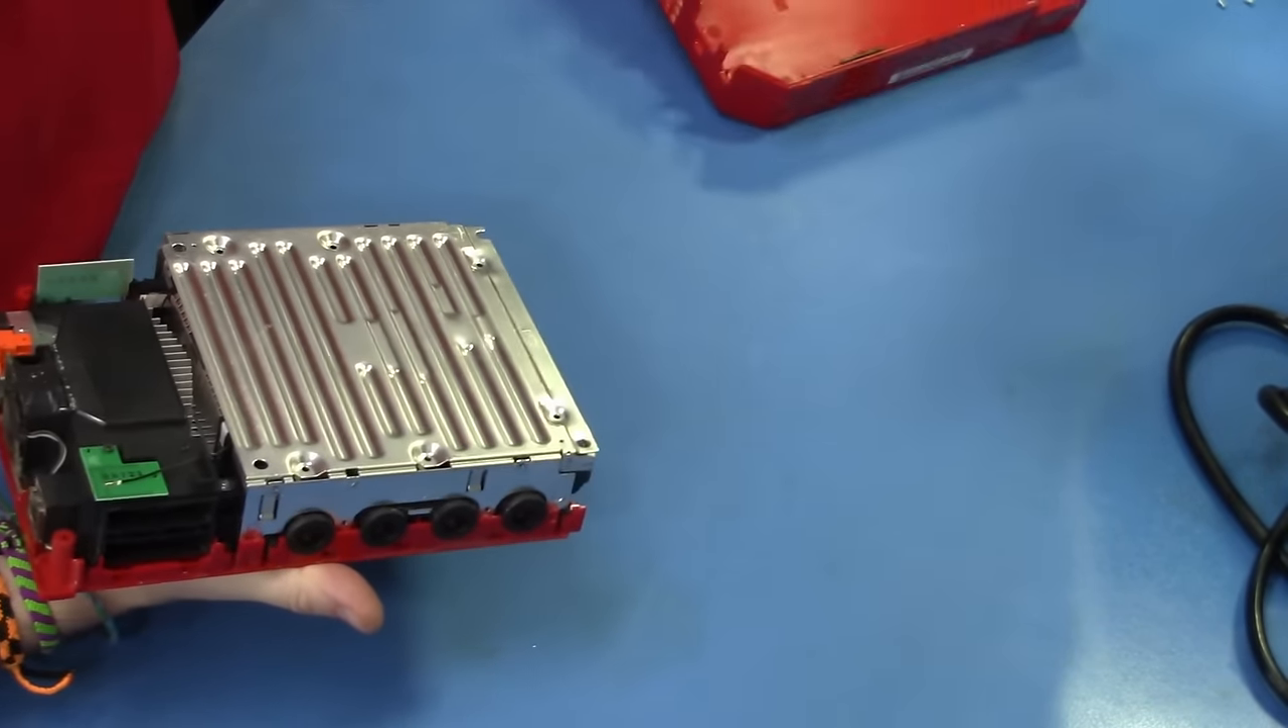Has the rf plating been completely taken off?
No.